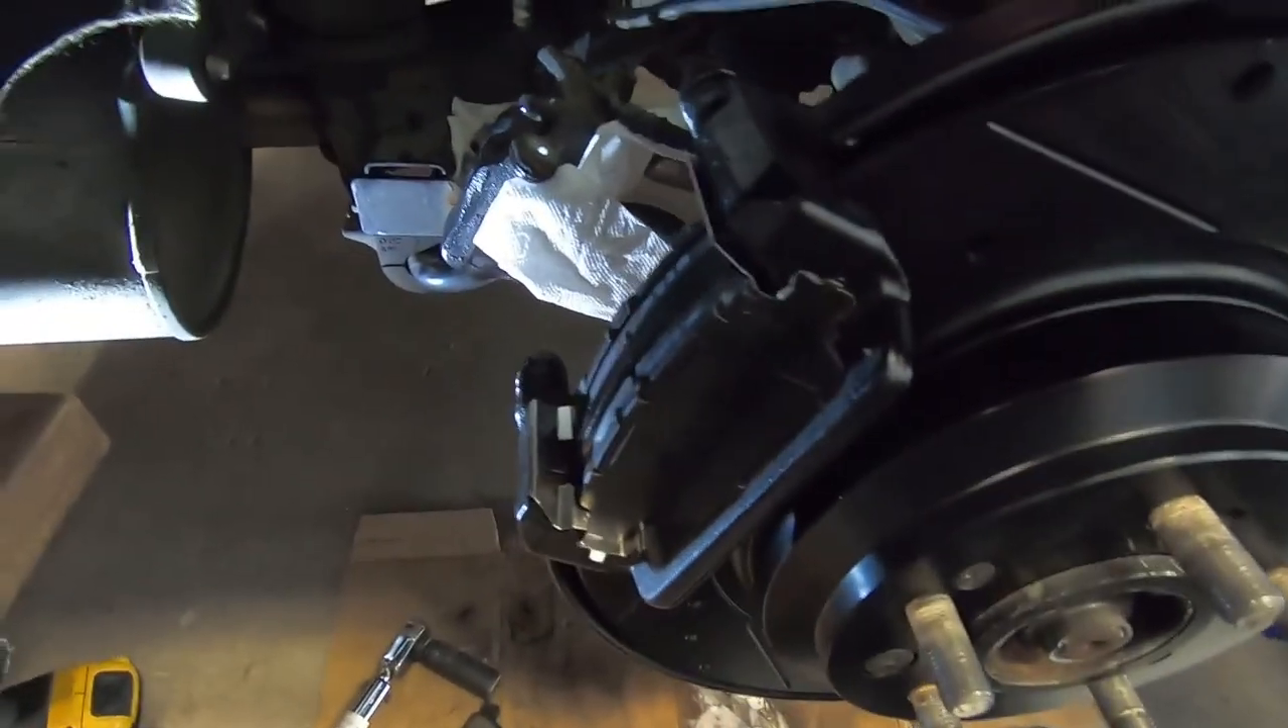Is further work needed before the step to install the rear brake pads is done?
No.